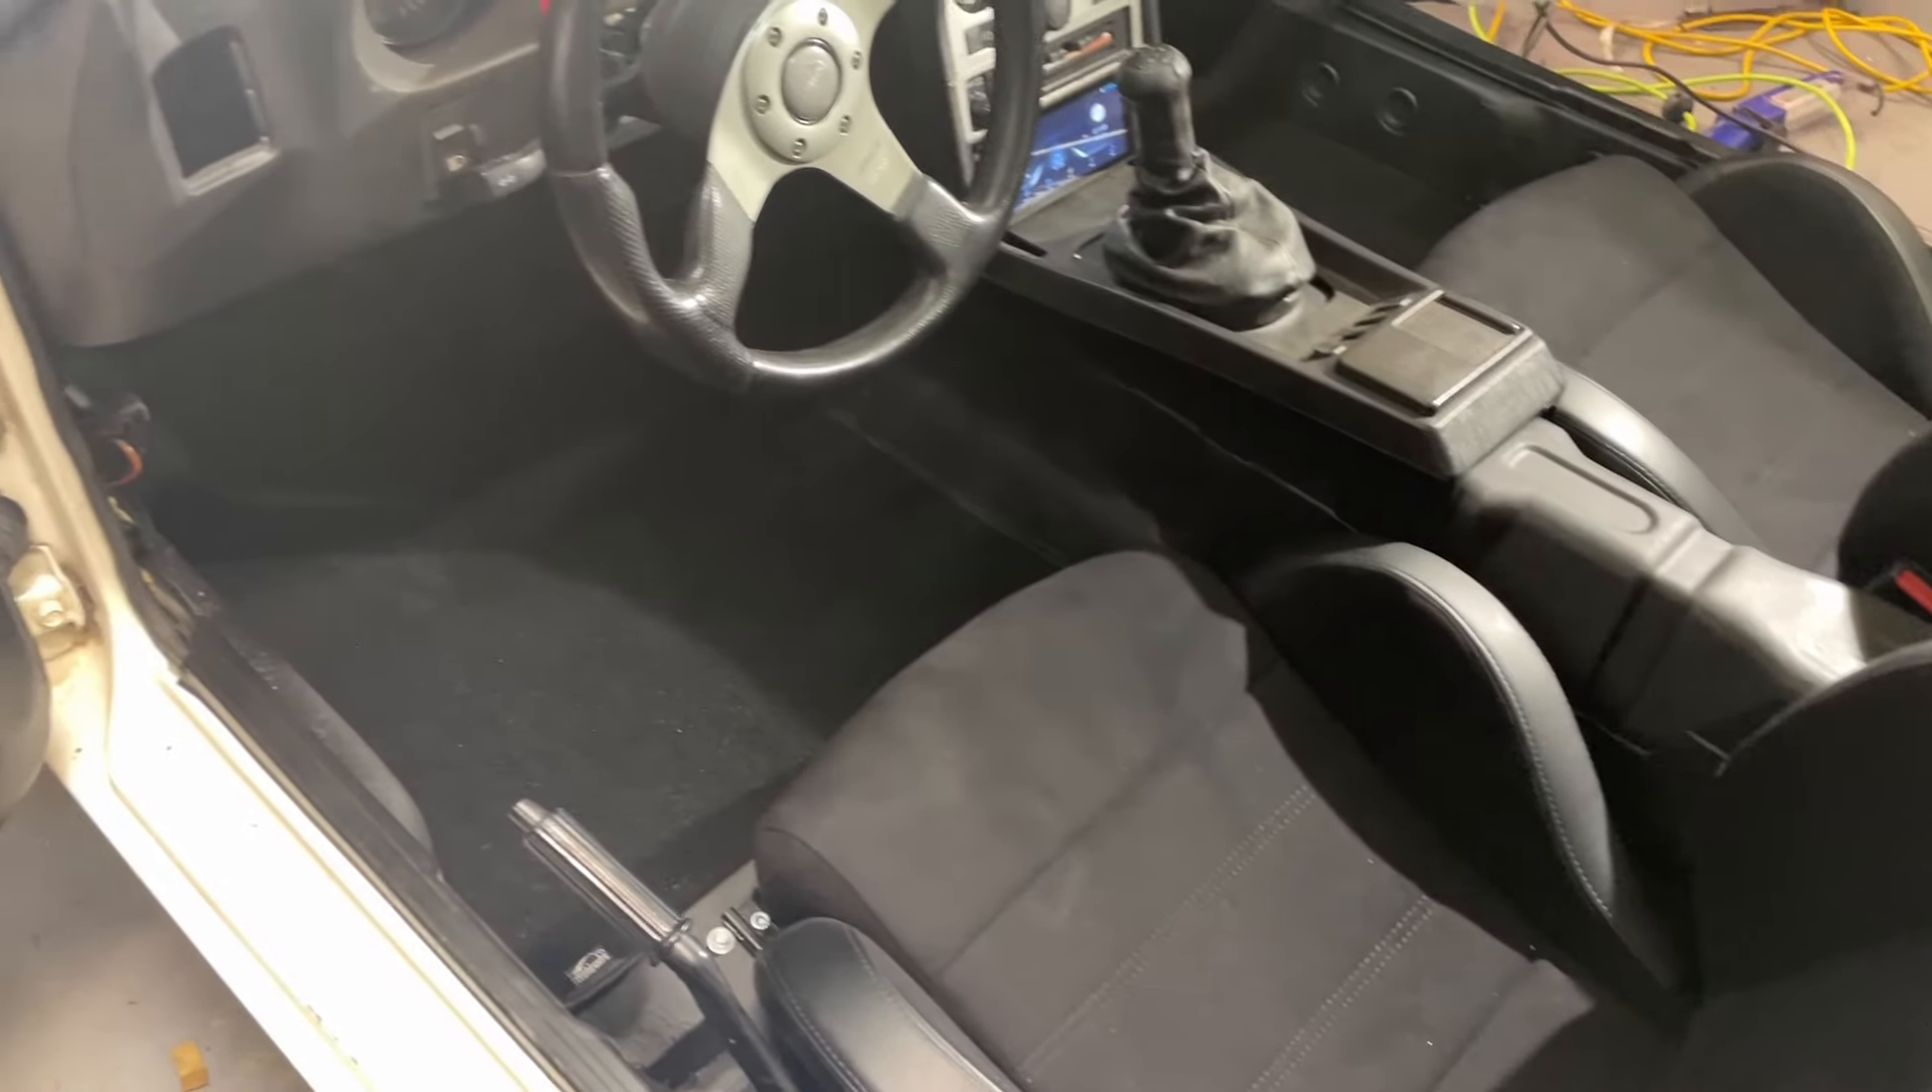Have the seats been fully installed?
Yes.